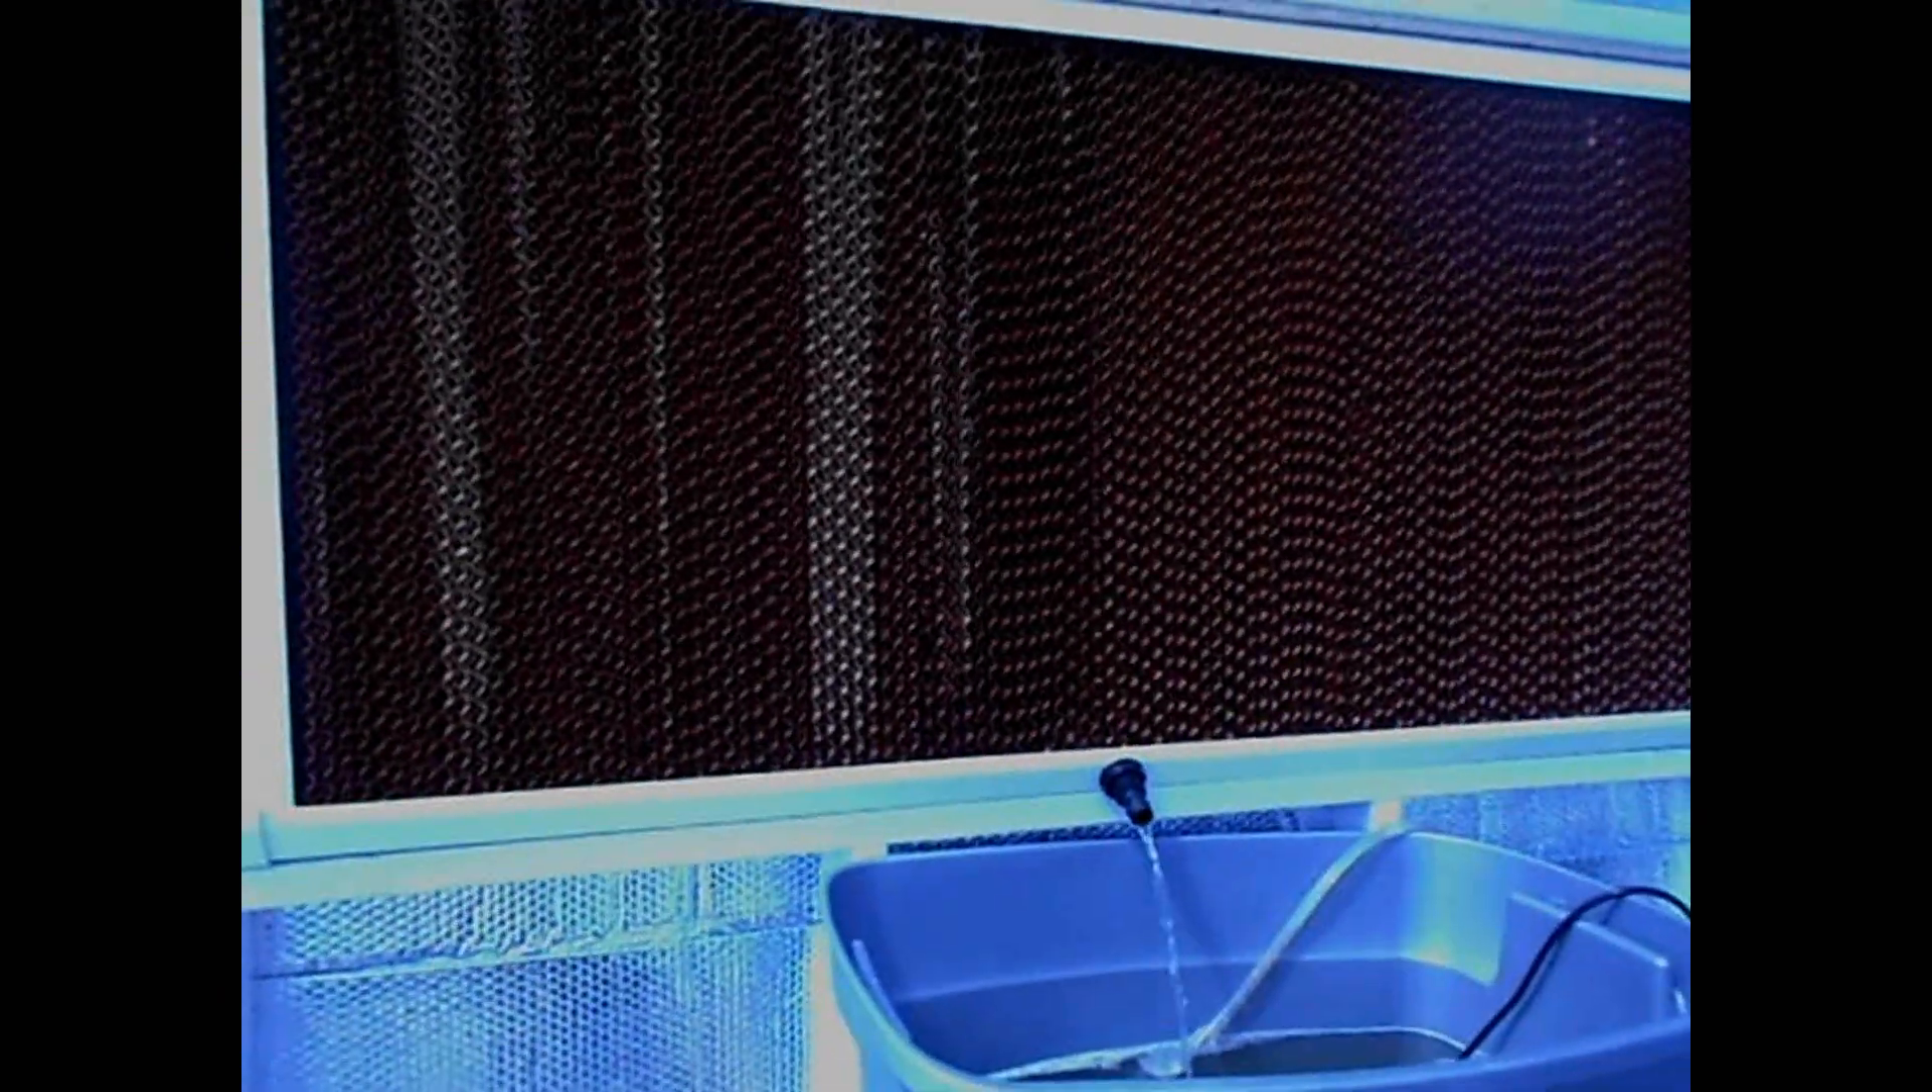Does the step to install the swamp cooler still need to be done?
No.